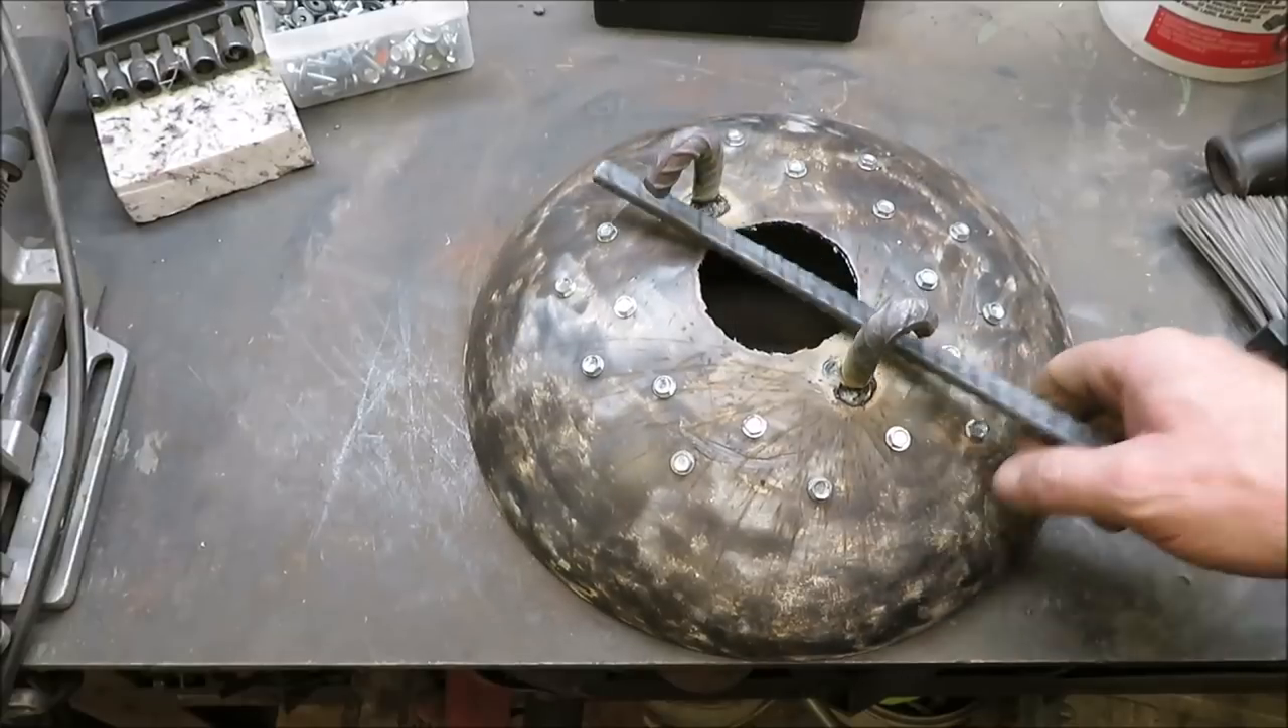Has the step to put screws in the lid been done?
Yes.